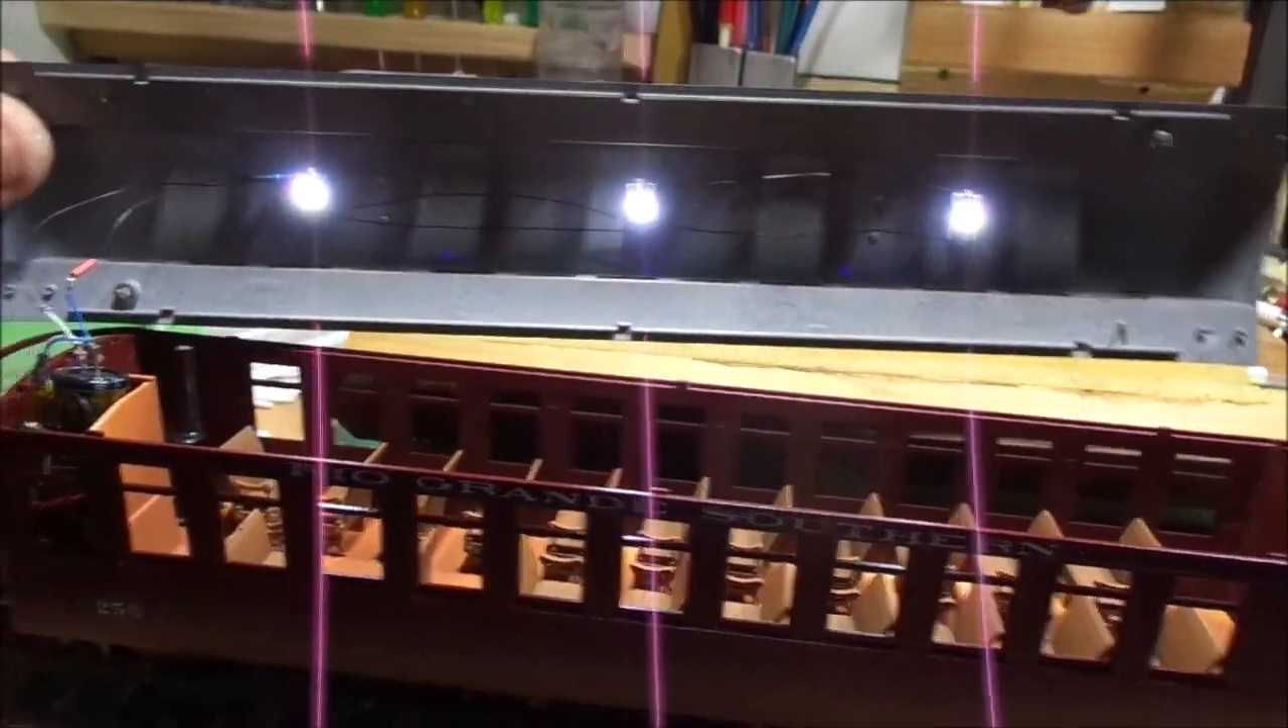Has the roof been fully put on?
No.